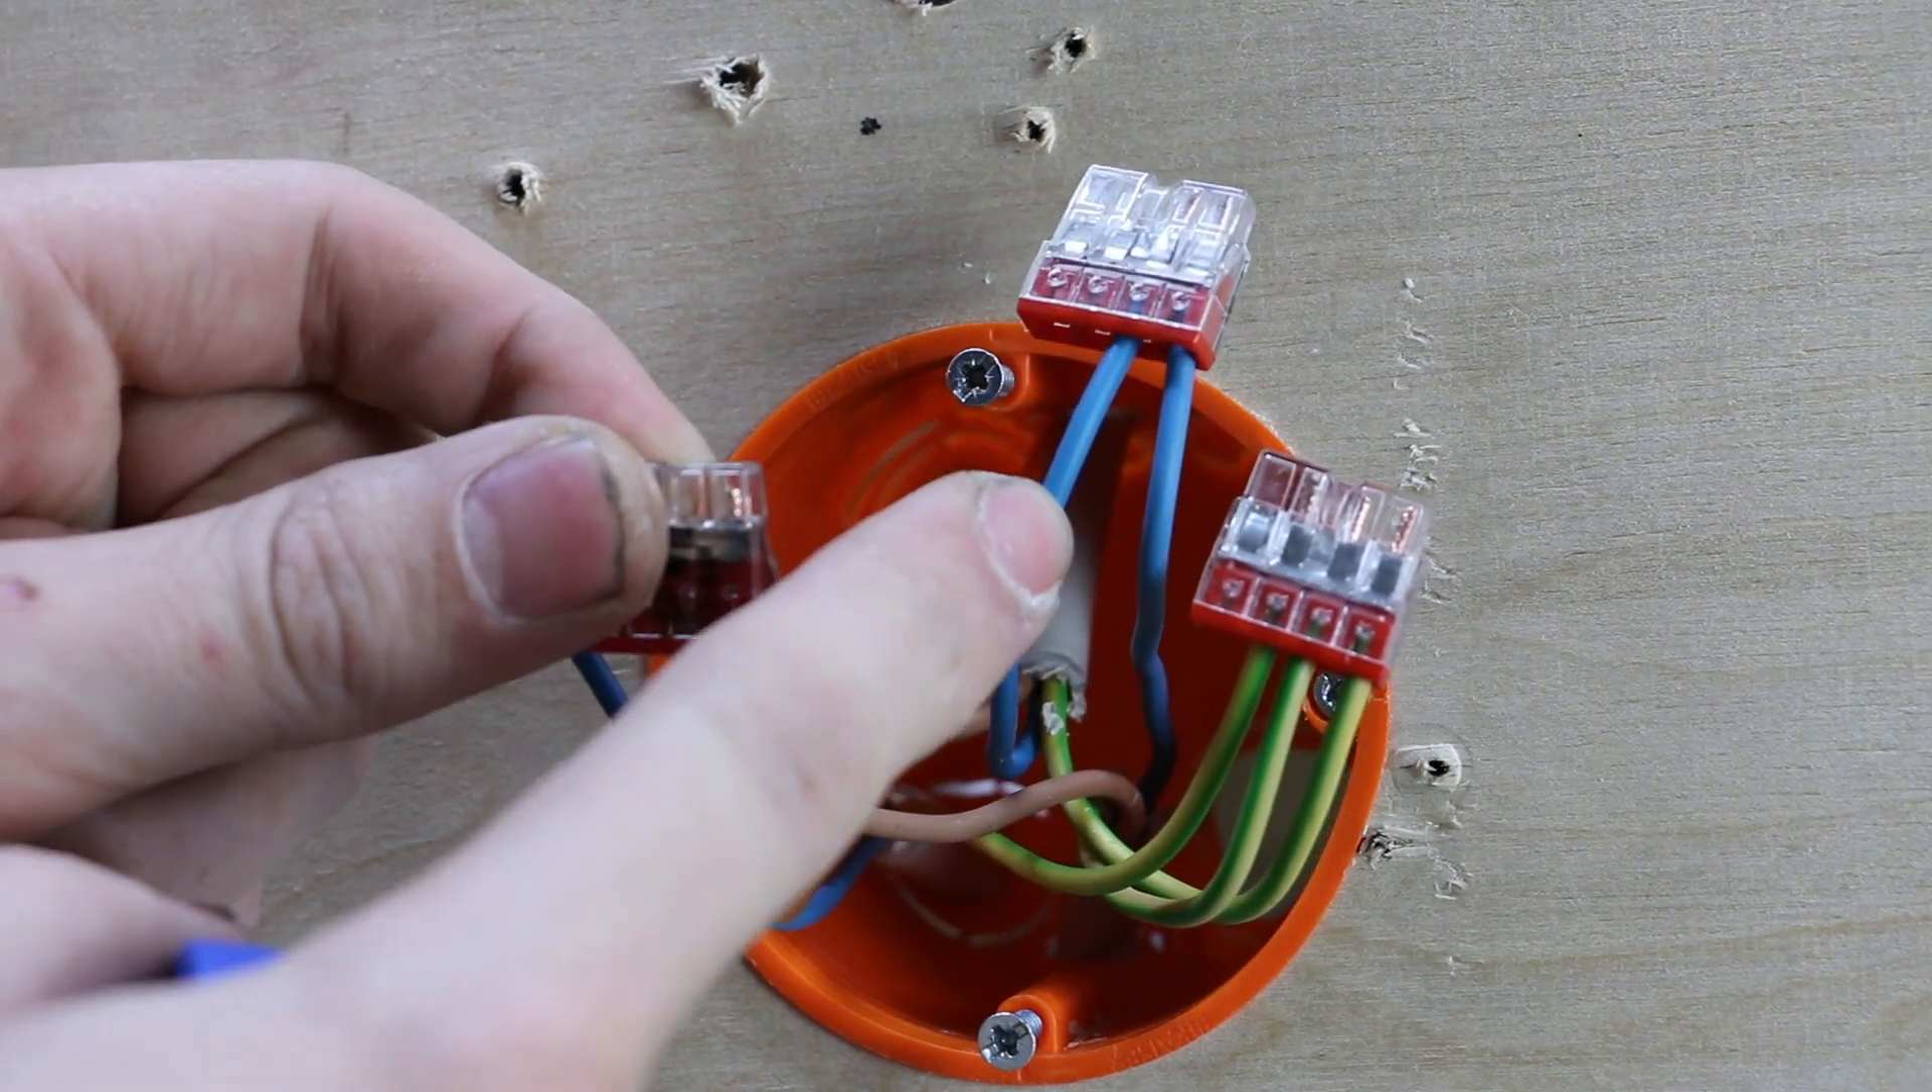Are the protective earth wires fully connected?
Yes.